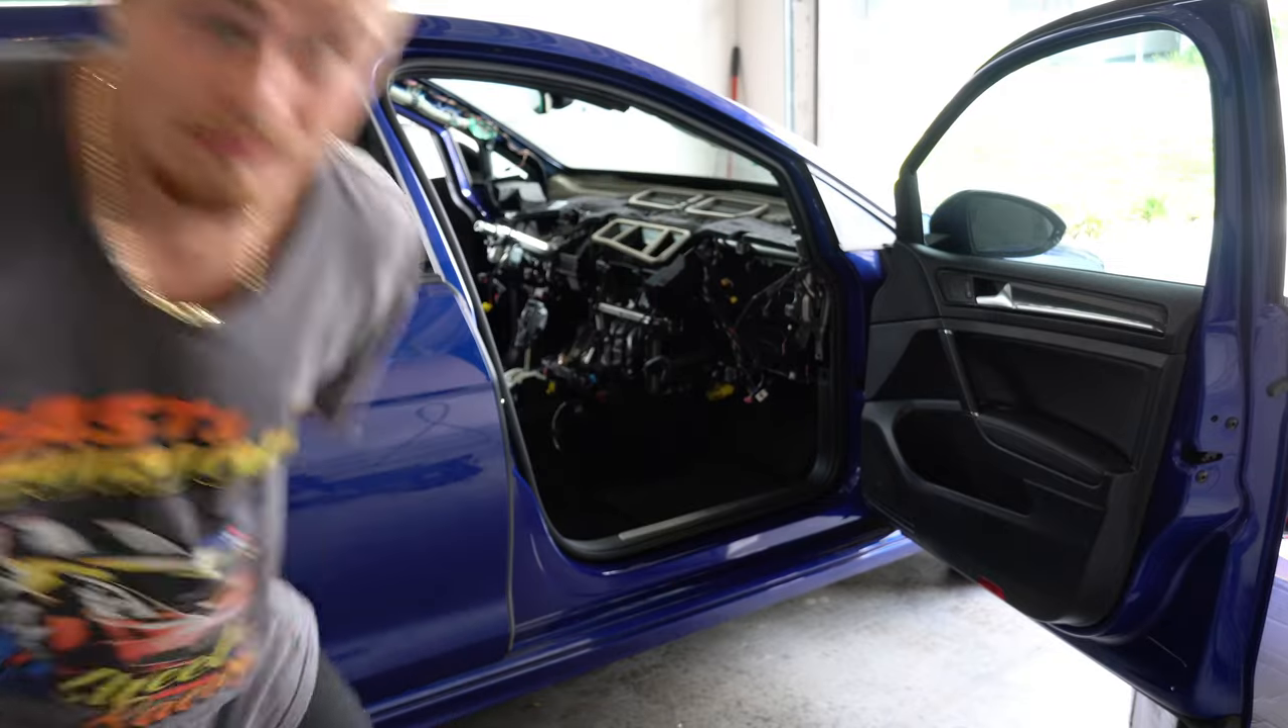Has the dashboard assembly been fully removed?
Yes.